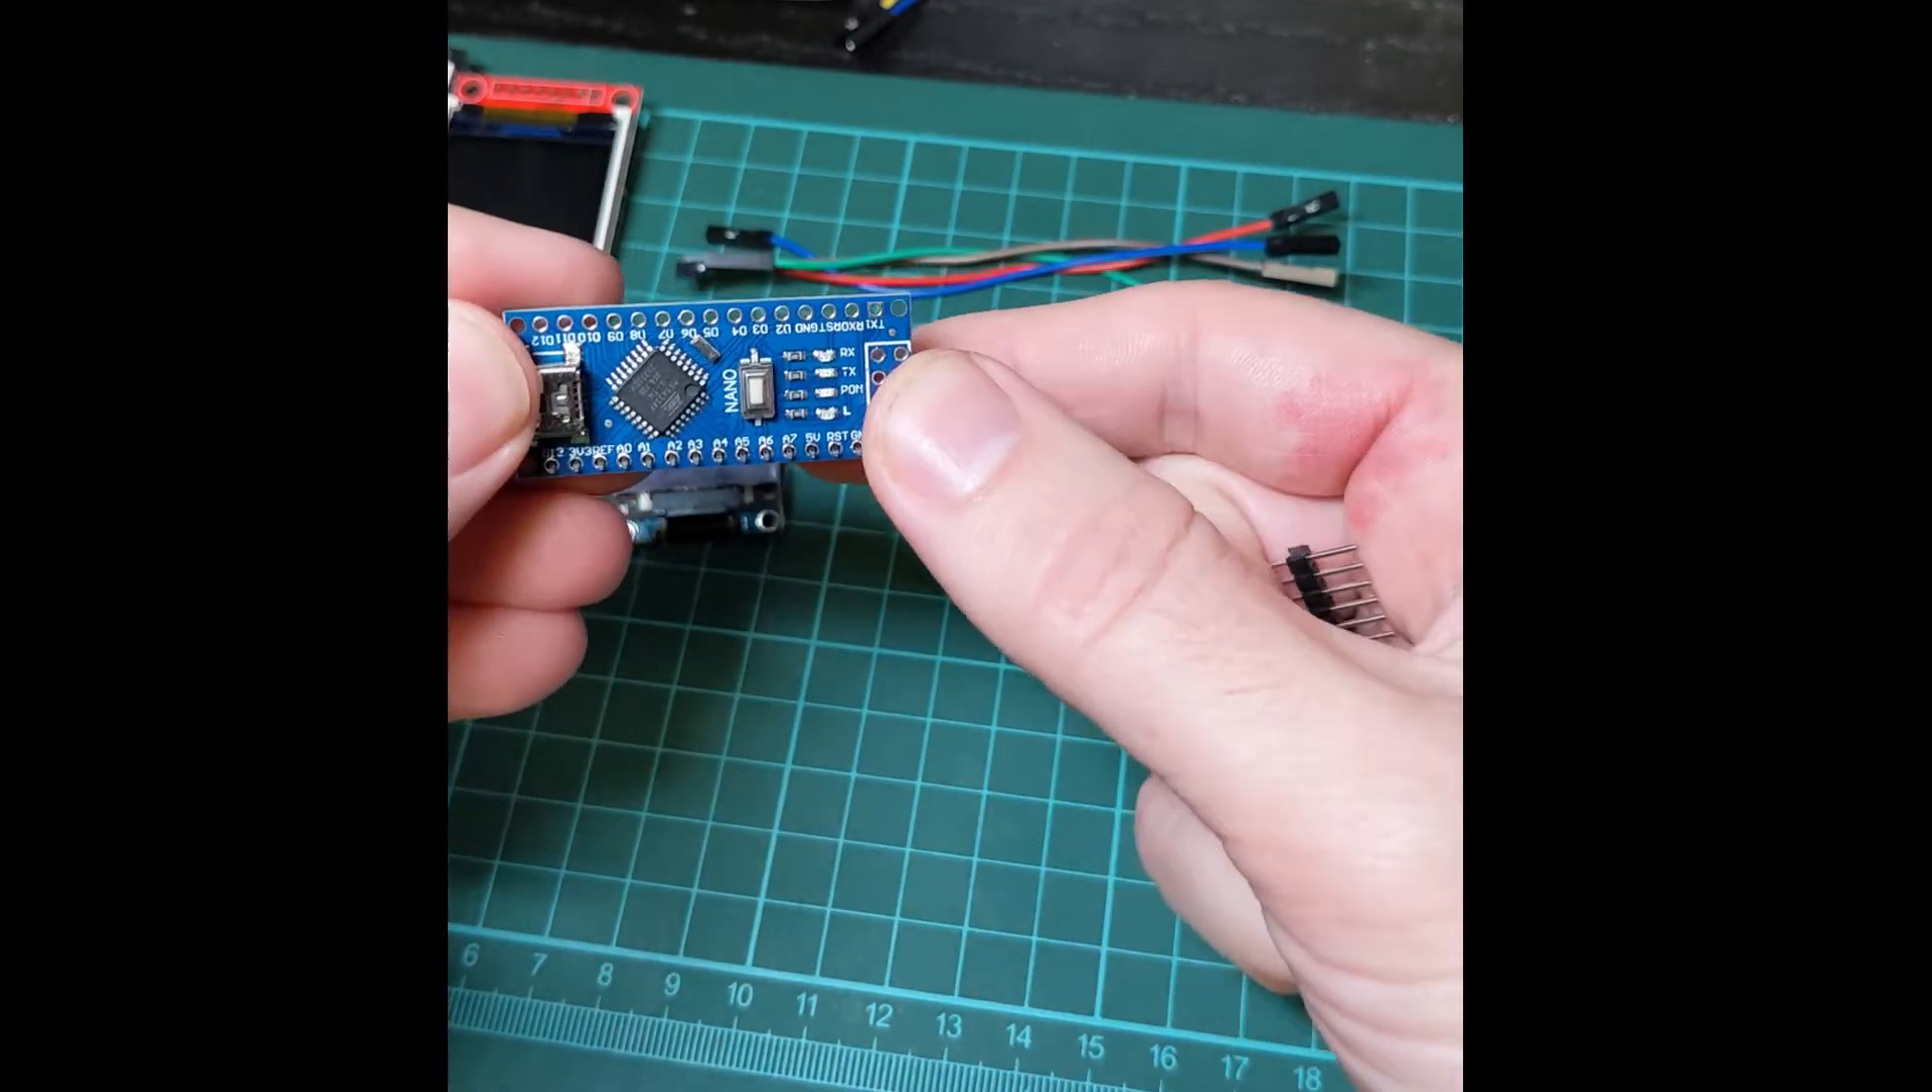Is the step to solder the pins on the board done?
No.